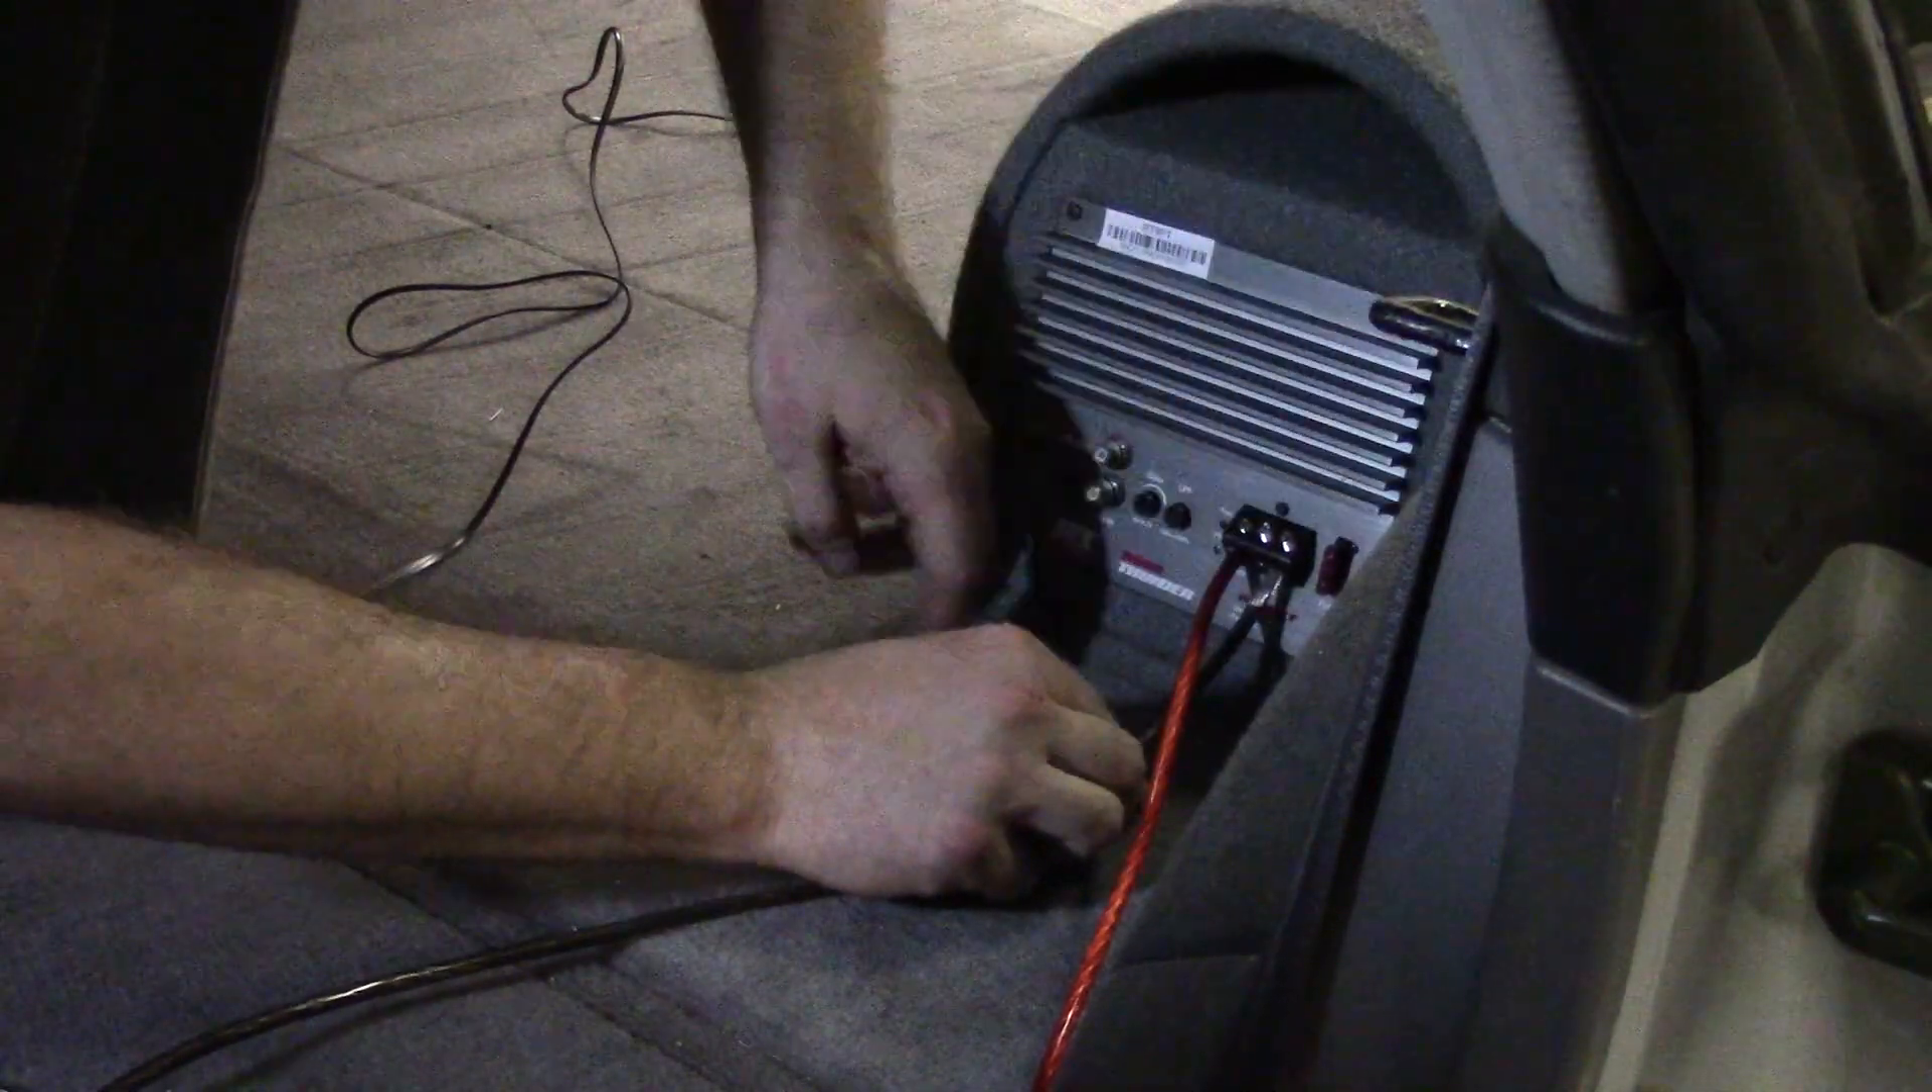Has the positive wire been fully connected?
Yes.